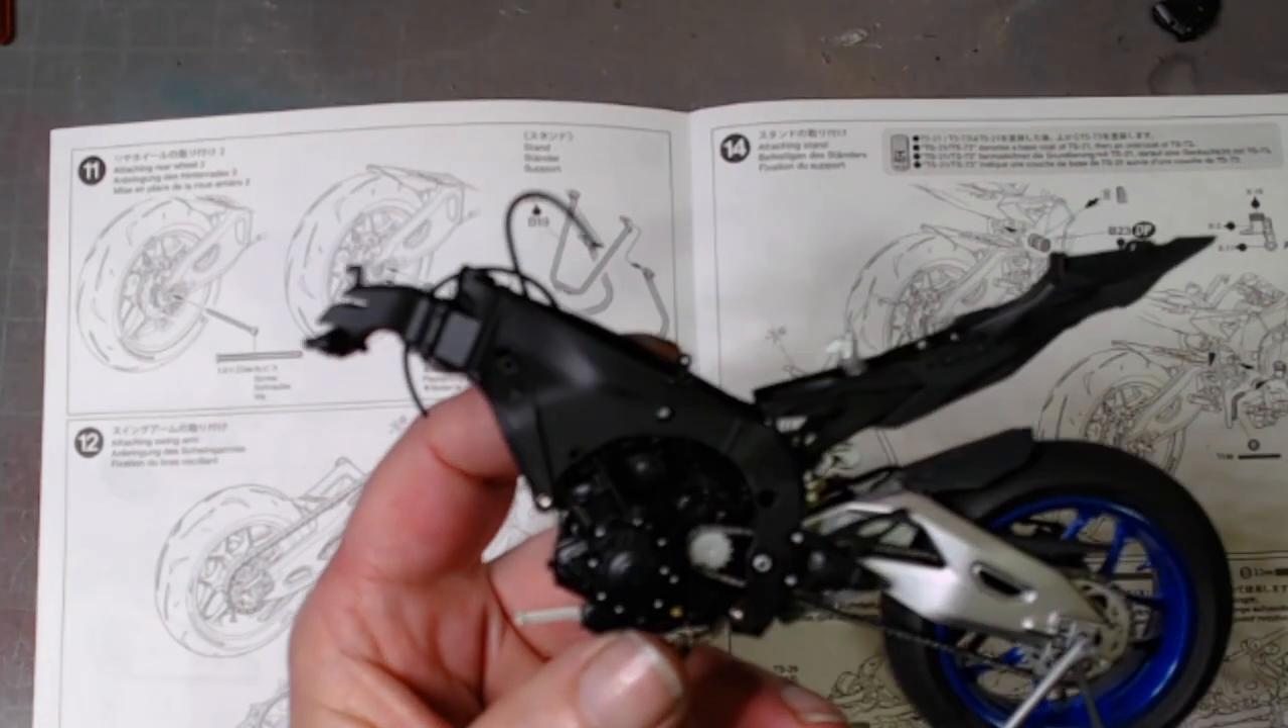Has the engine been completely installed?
Yes.